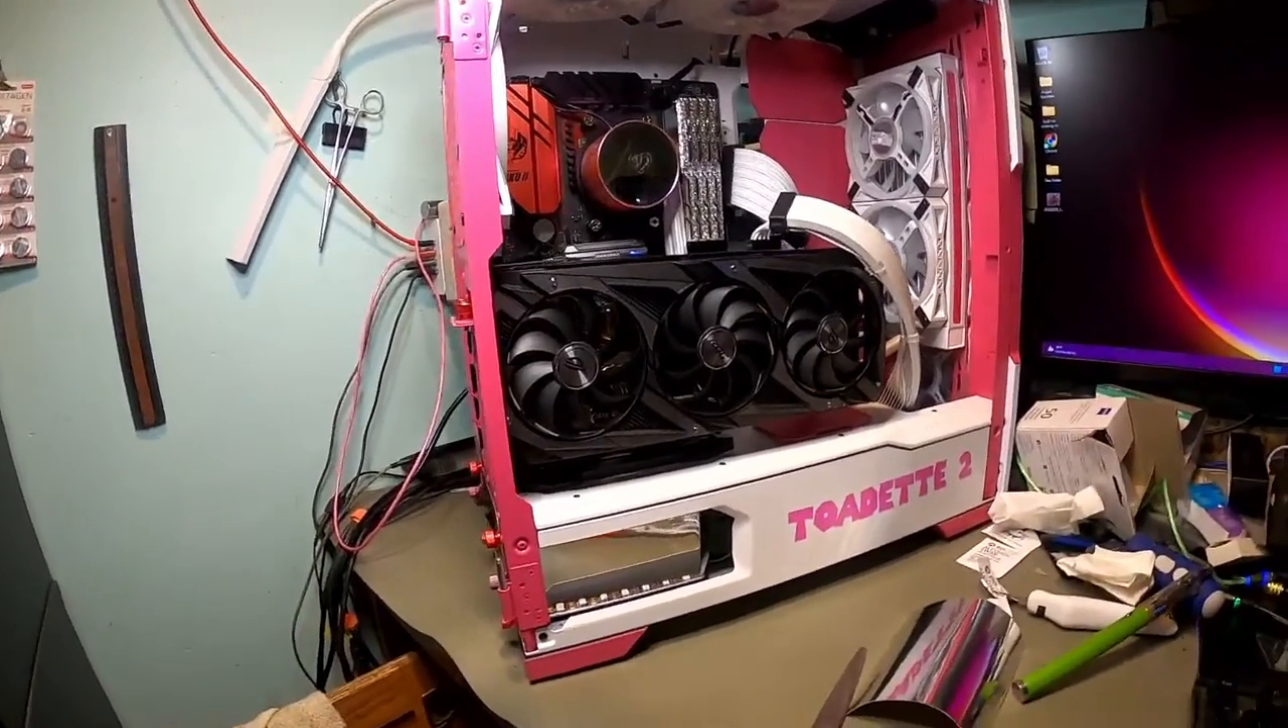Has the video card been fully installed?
Yes.